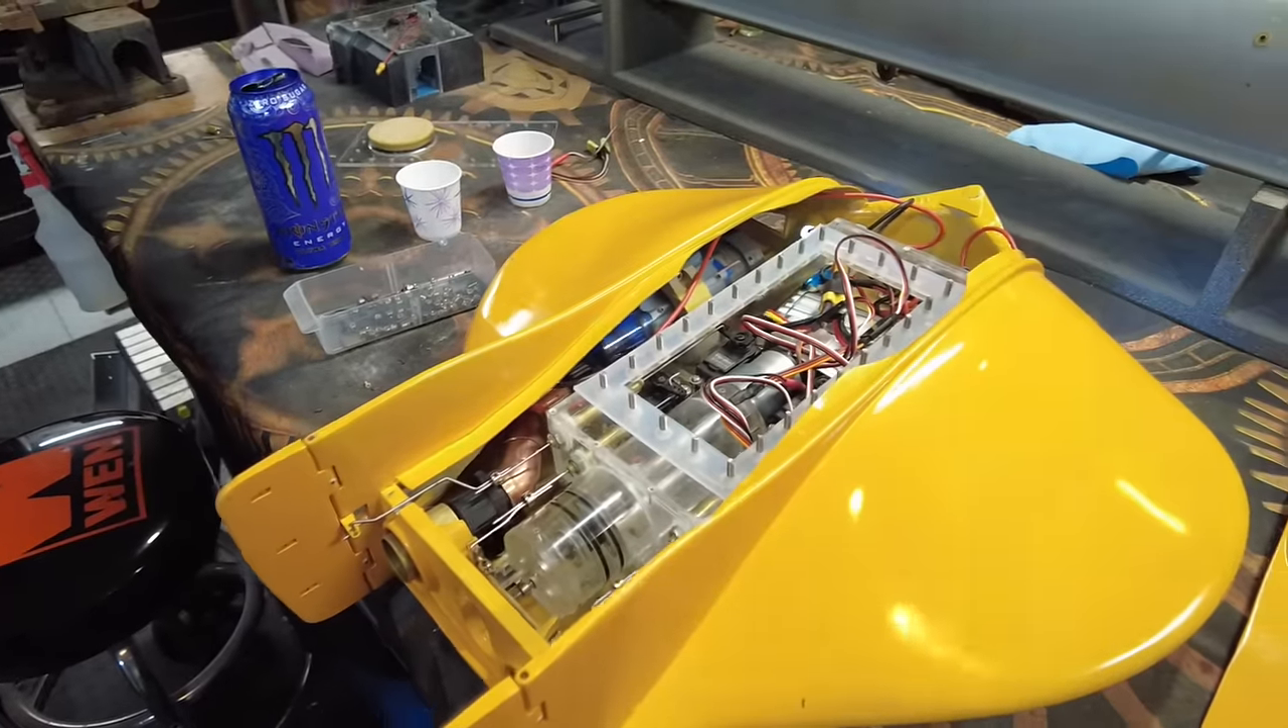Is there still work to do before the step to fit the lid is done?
Yes.